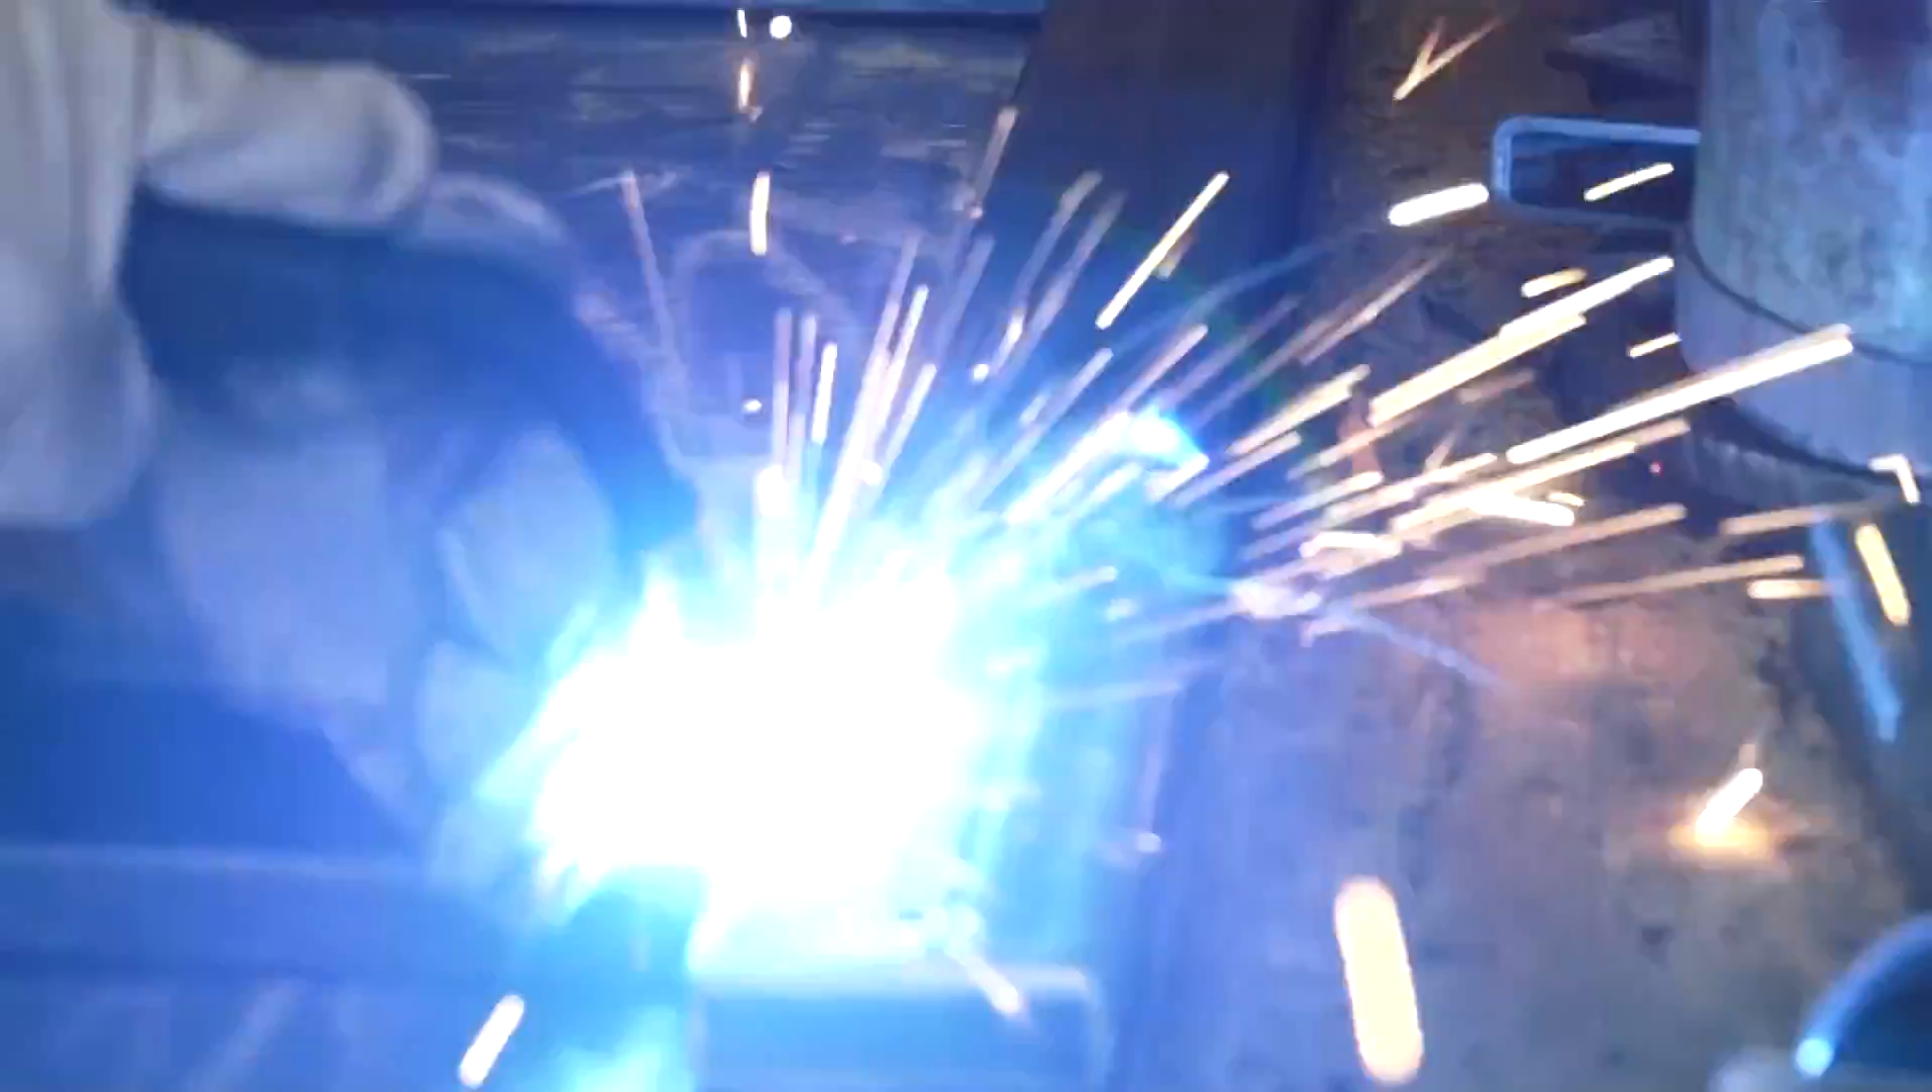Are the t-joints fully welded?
No.